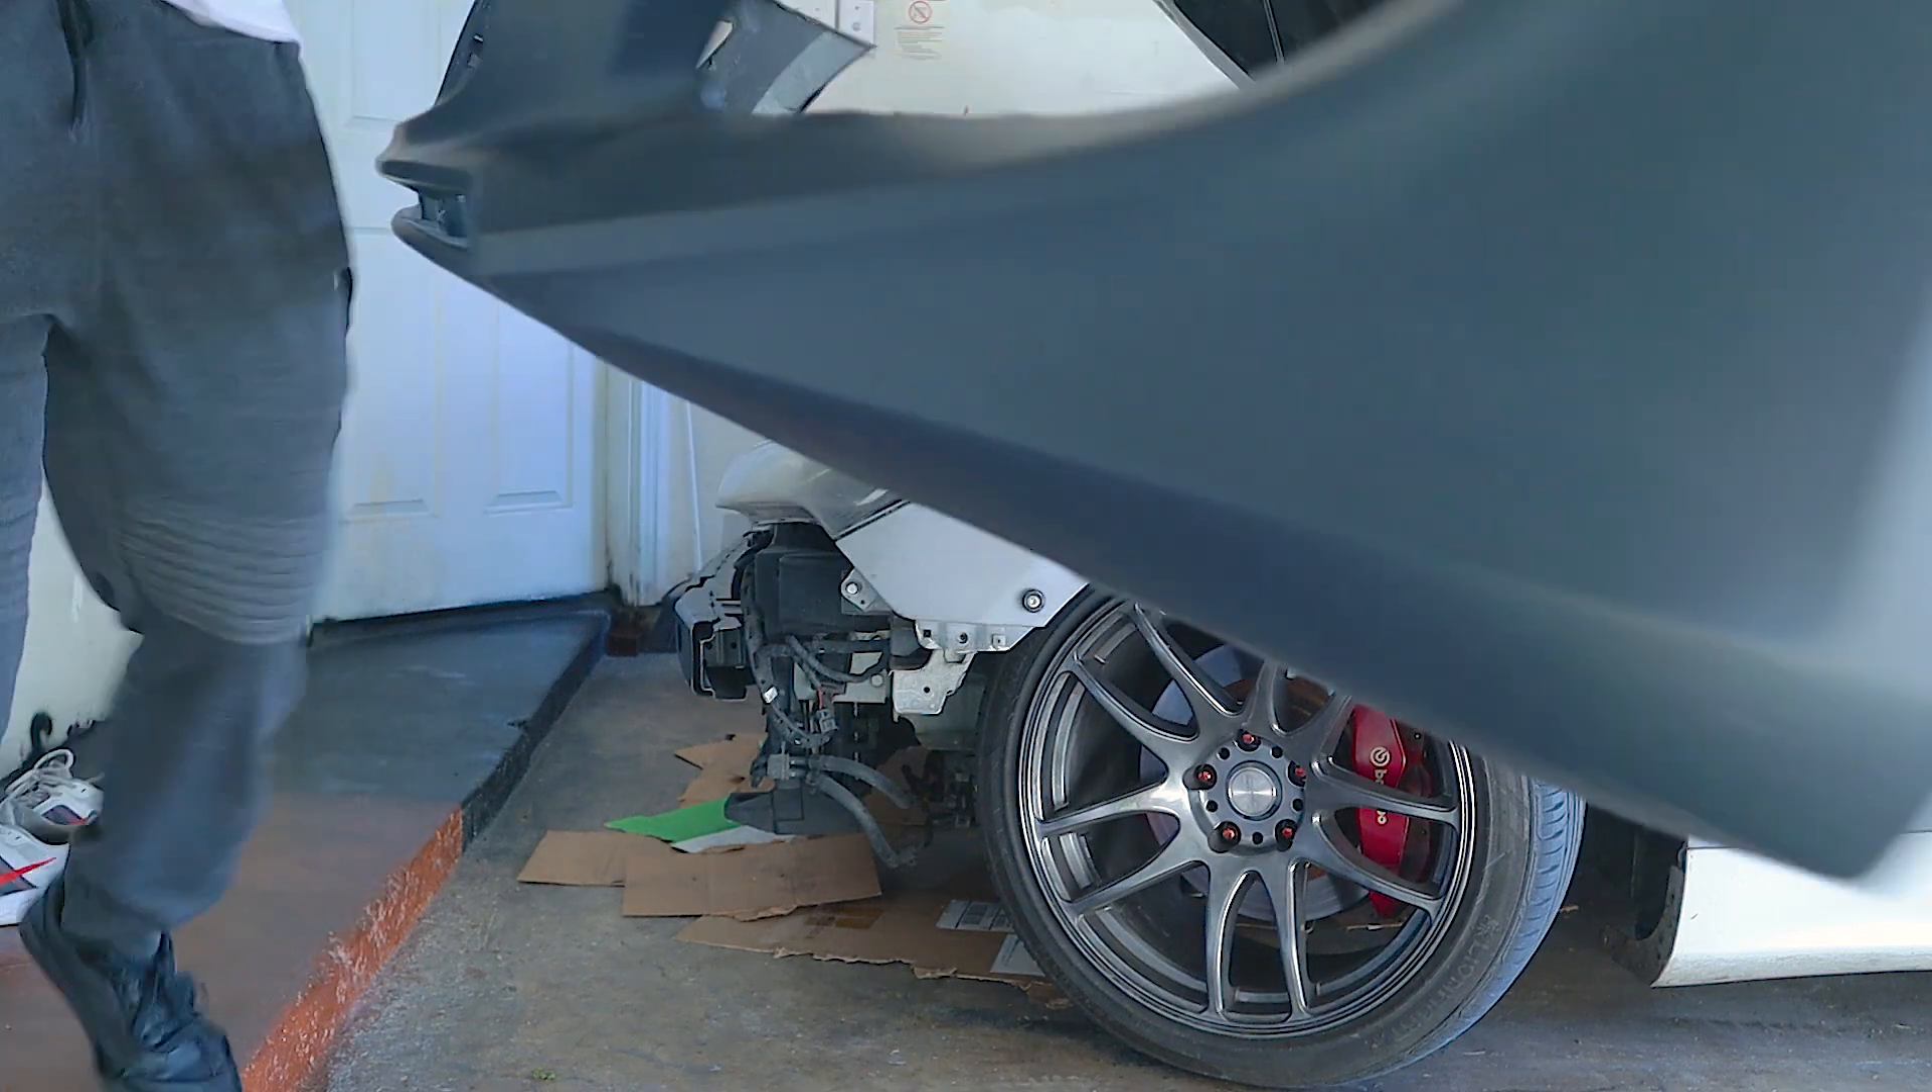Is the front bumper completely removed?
Yes.